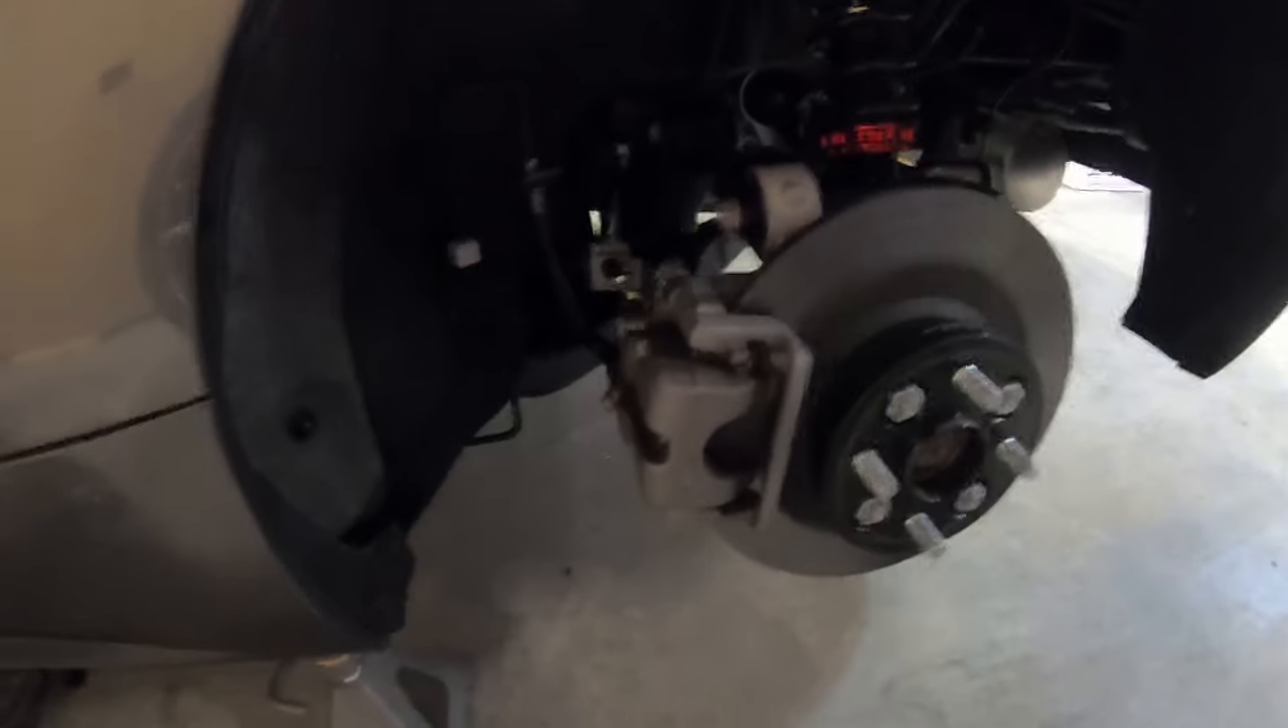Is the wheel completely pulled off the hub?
Yes.